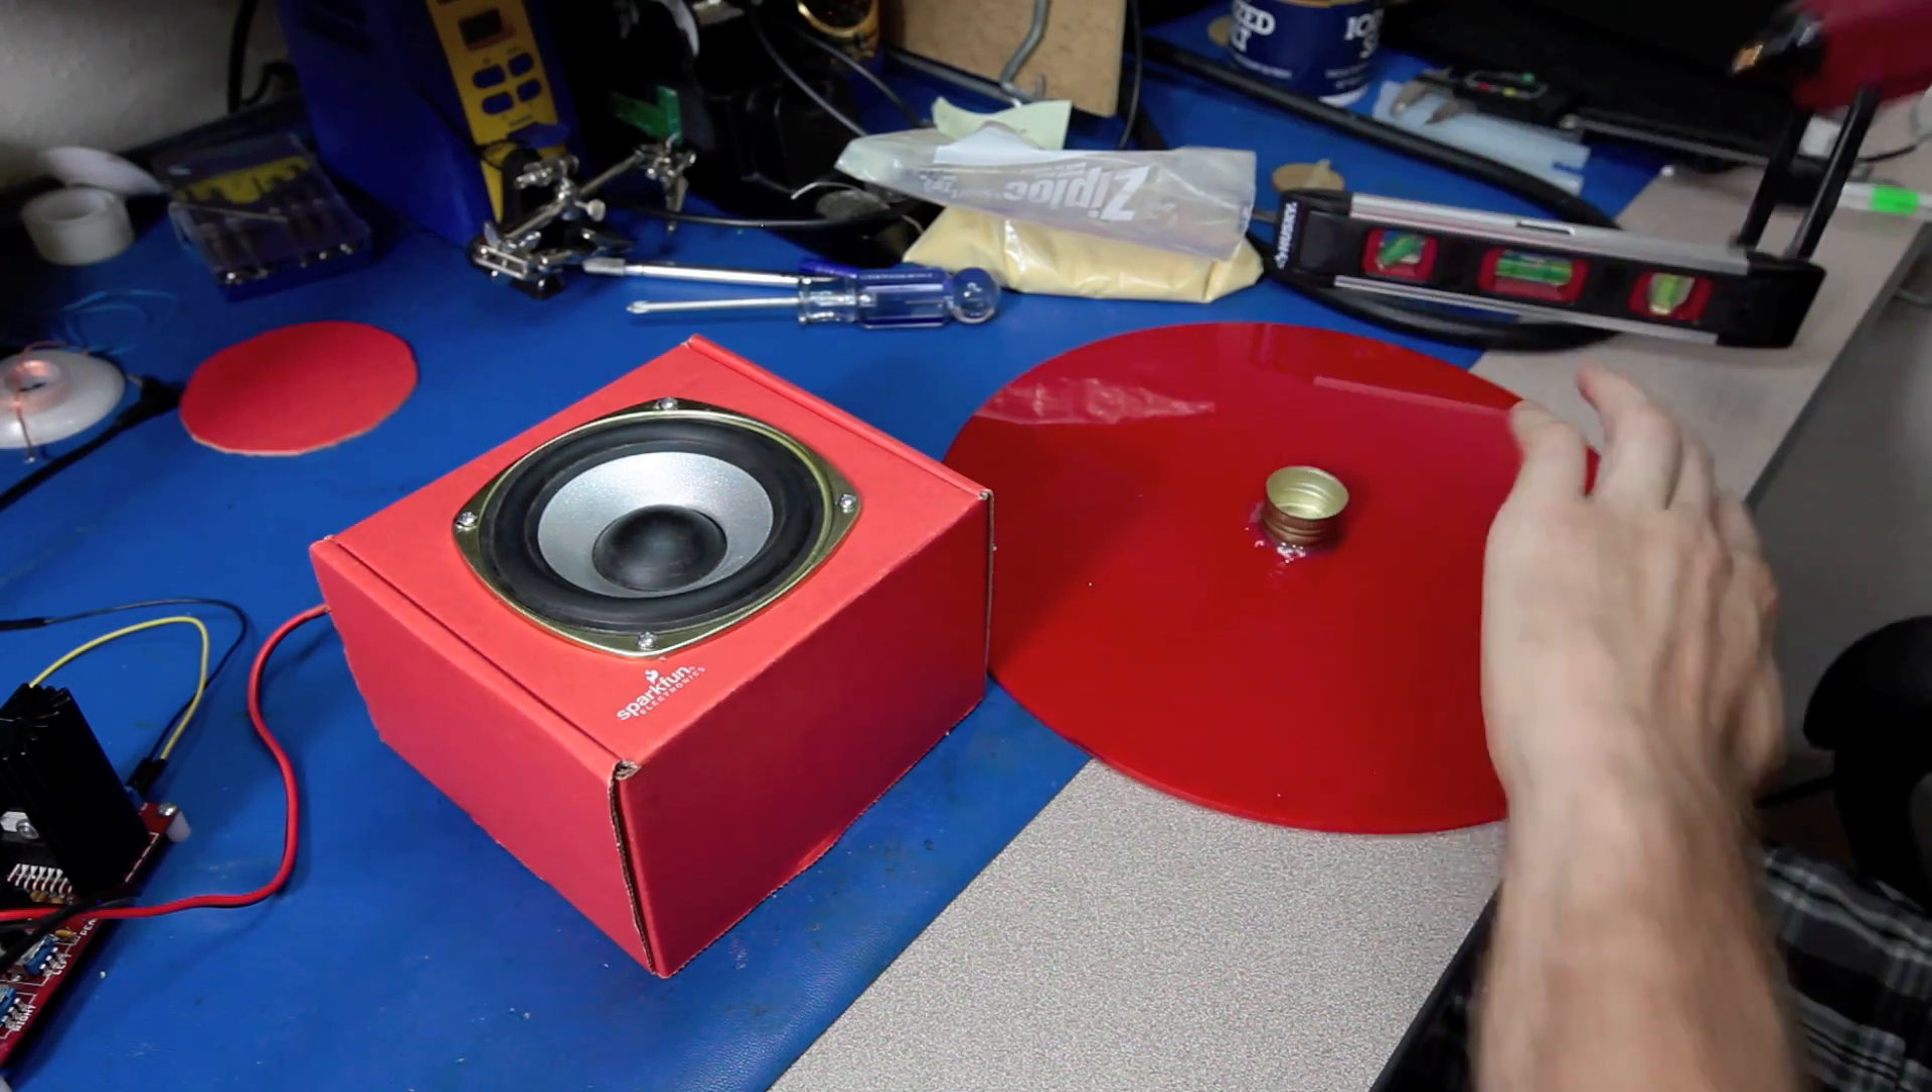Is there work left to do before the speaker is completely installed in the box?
No.